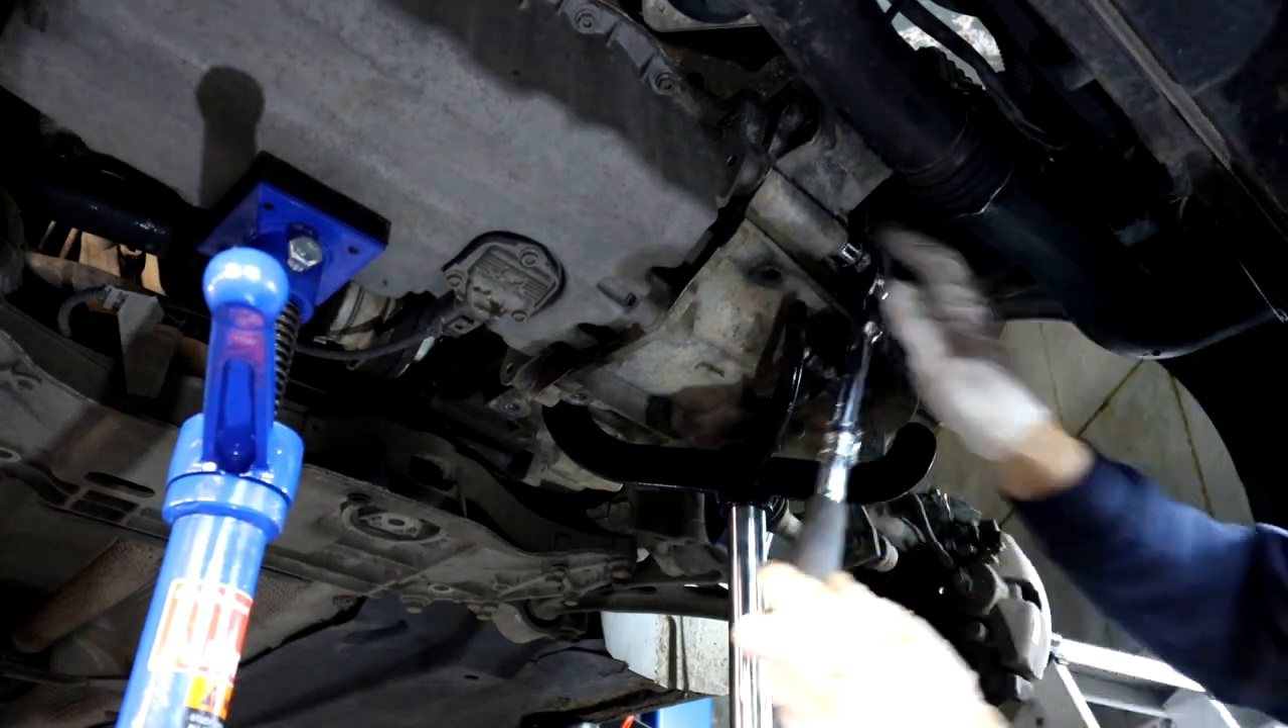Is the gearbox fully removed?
No.